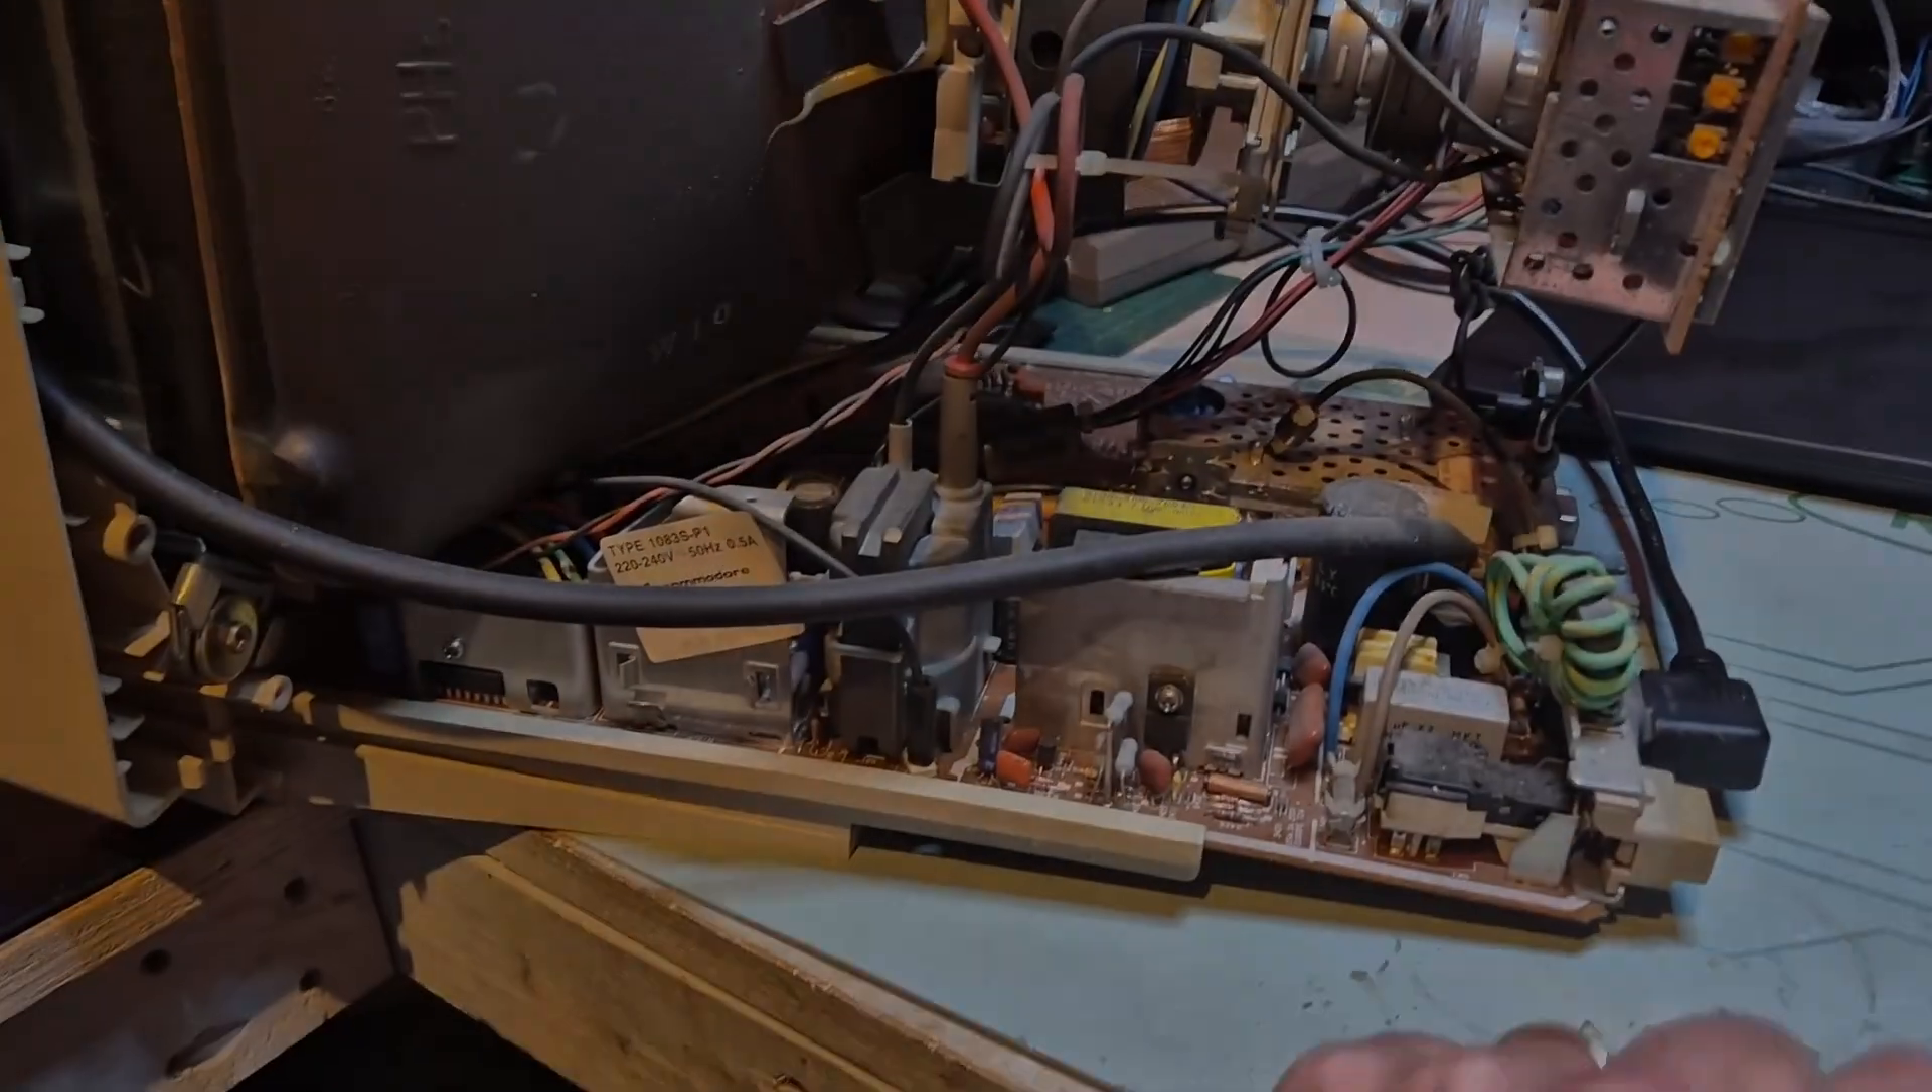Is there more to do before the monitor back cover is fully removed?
No.